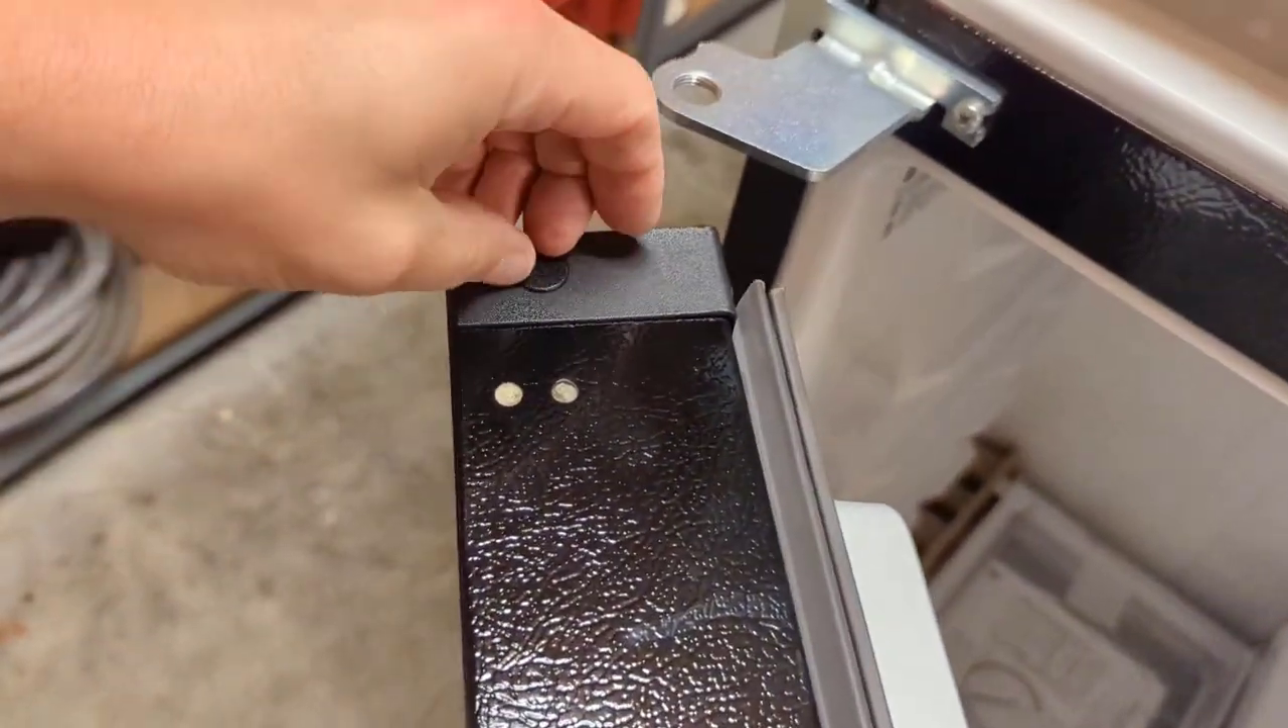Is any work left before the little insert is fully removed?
Yes.